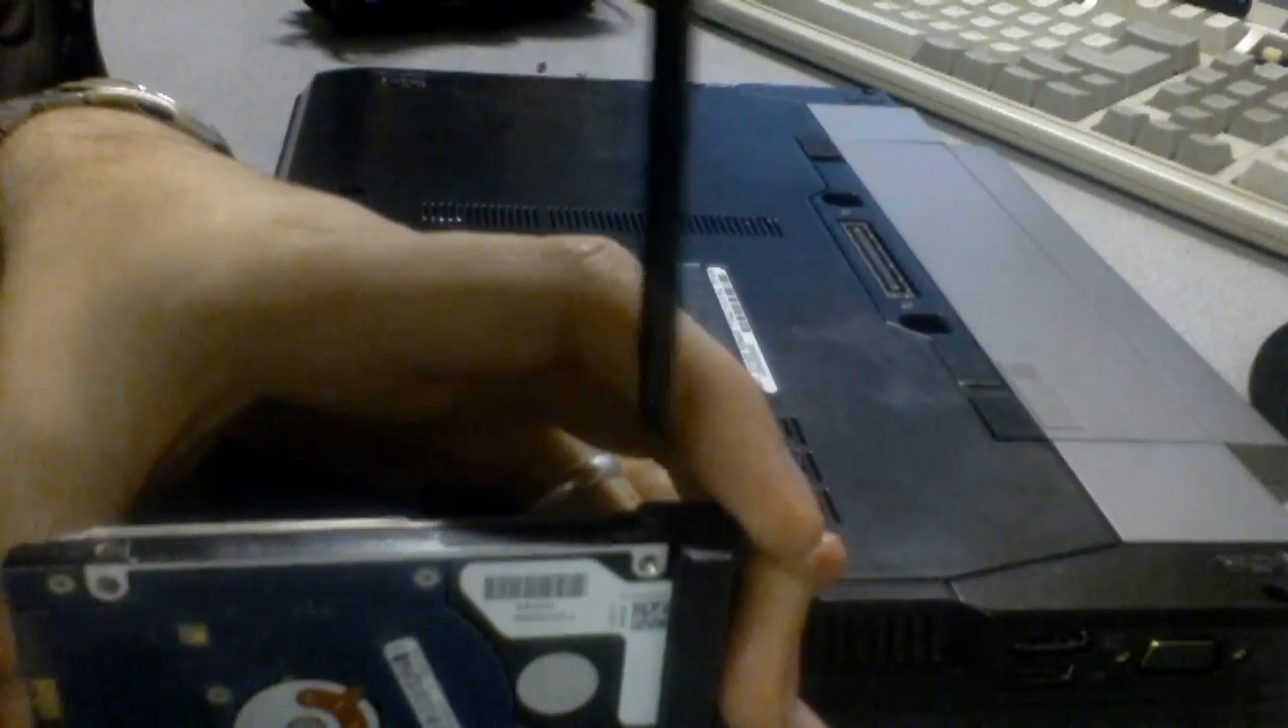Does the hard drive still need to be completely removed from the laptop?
No.